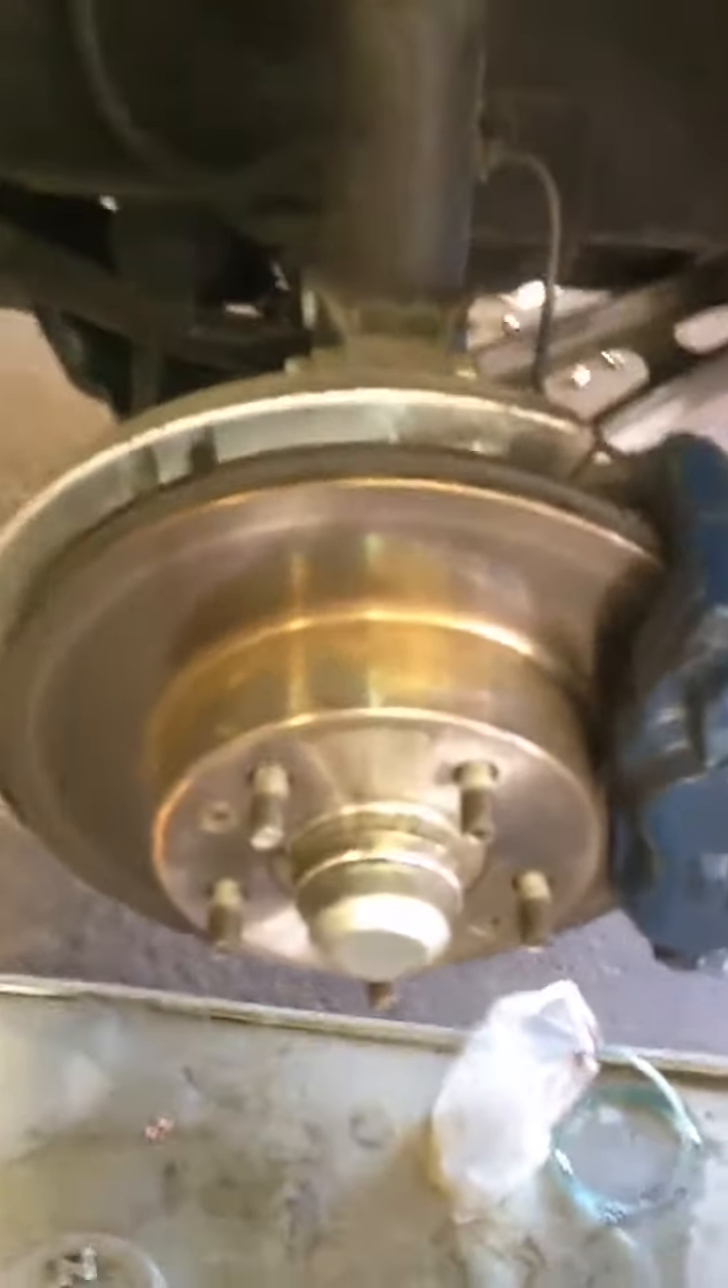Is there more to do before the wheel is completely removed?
No.